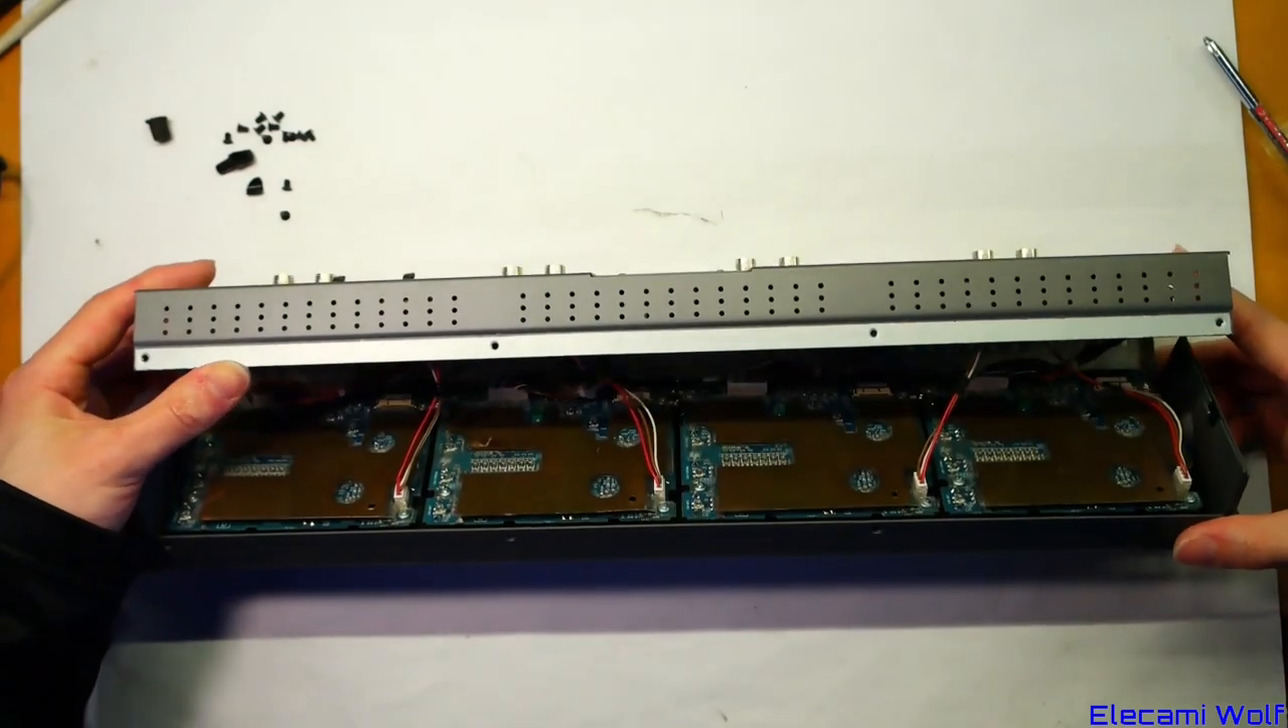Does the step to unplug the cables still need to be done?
Yes.